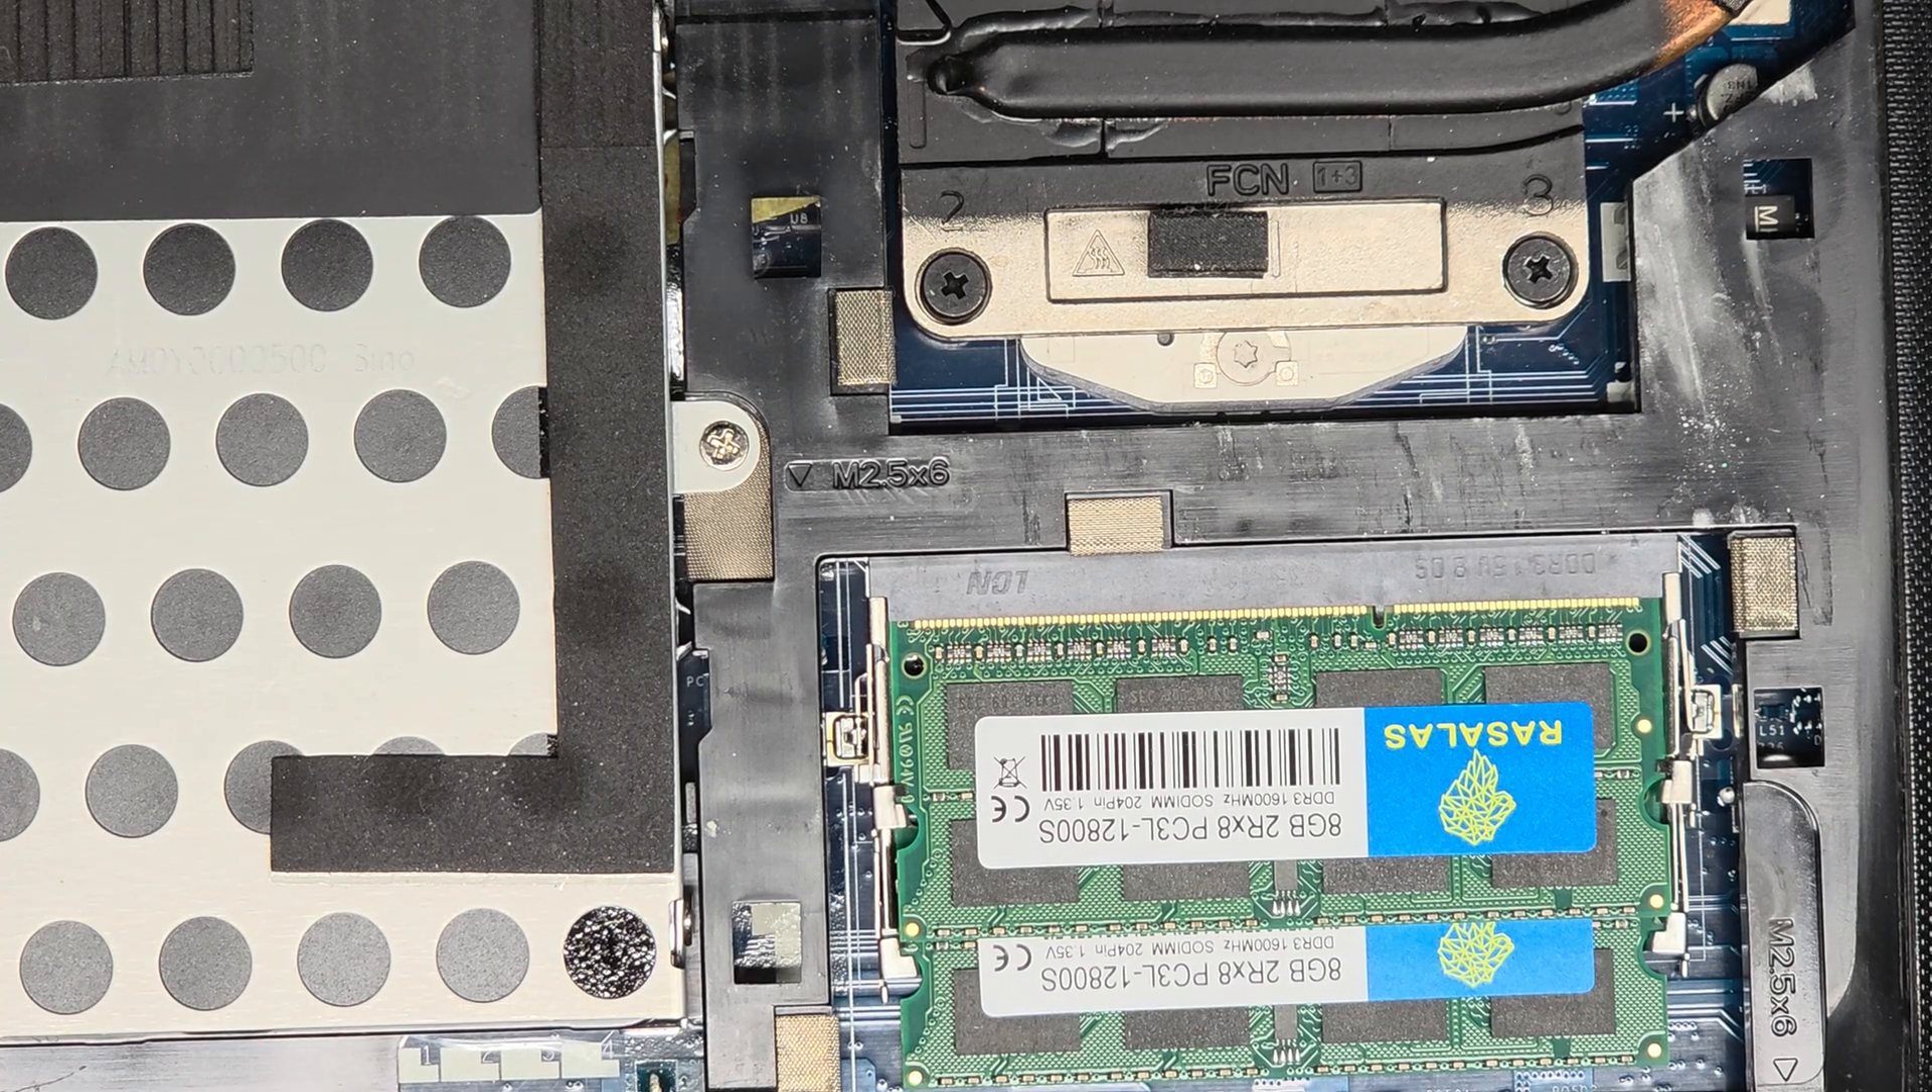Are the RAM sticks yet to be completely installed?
No.